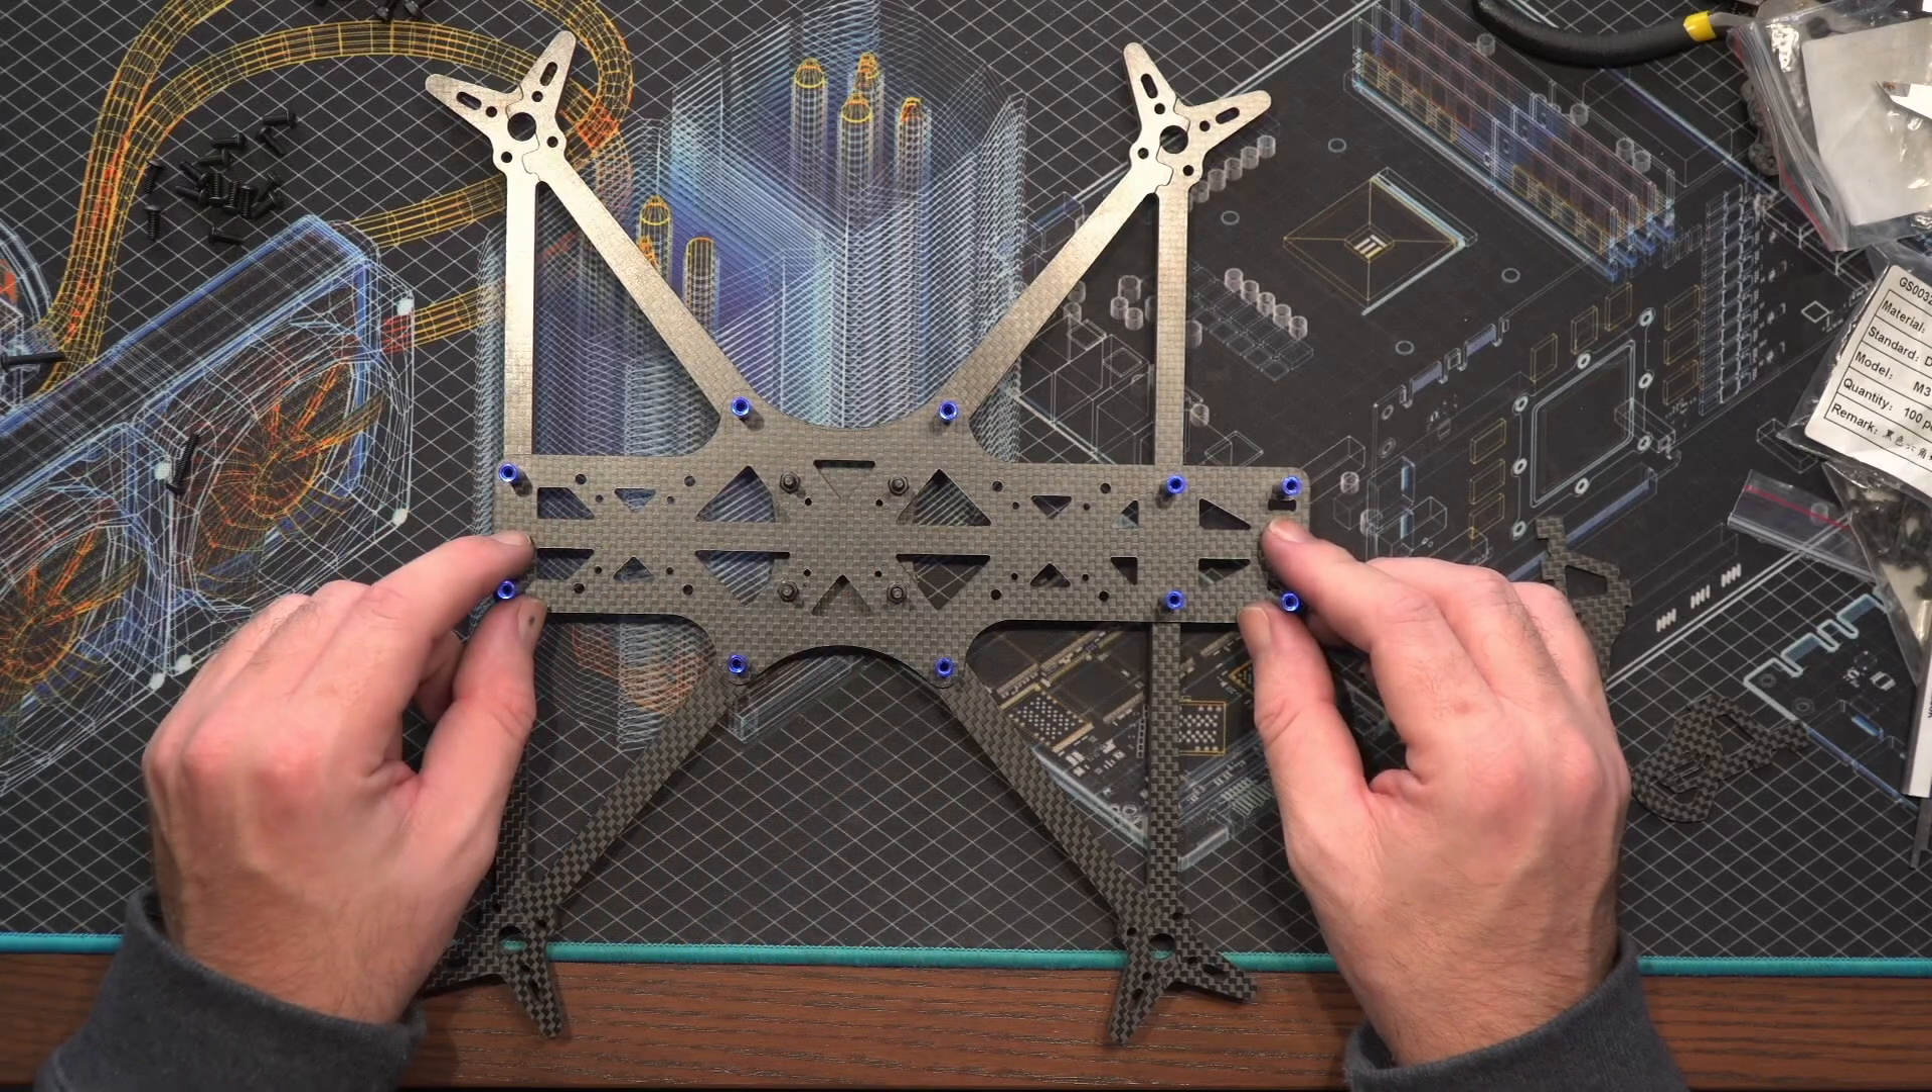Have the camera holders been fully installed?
No.